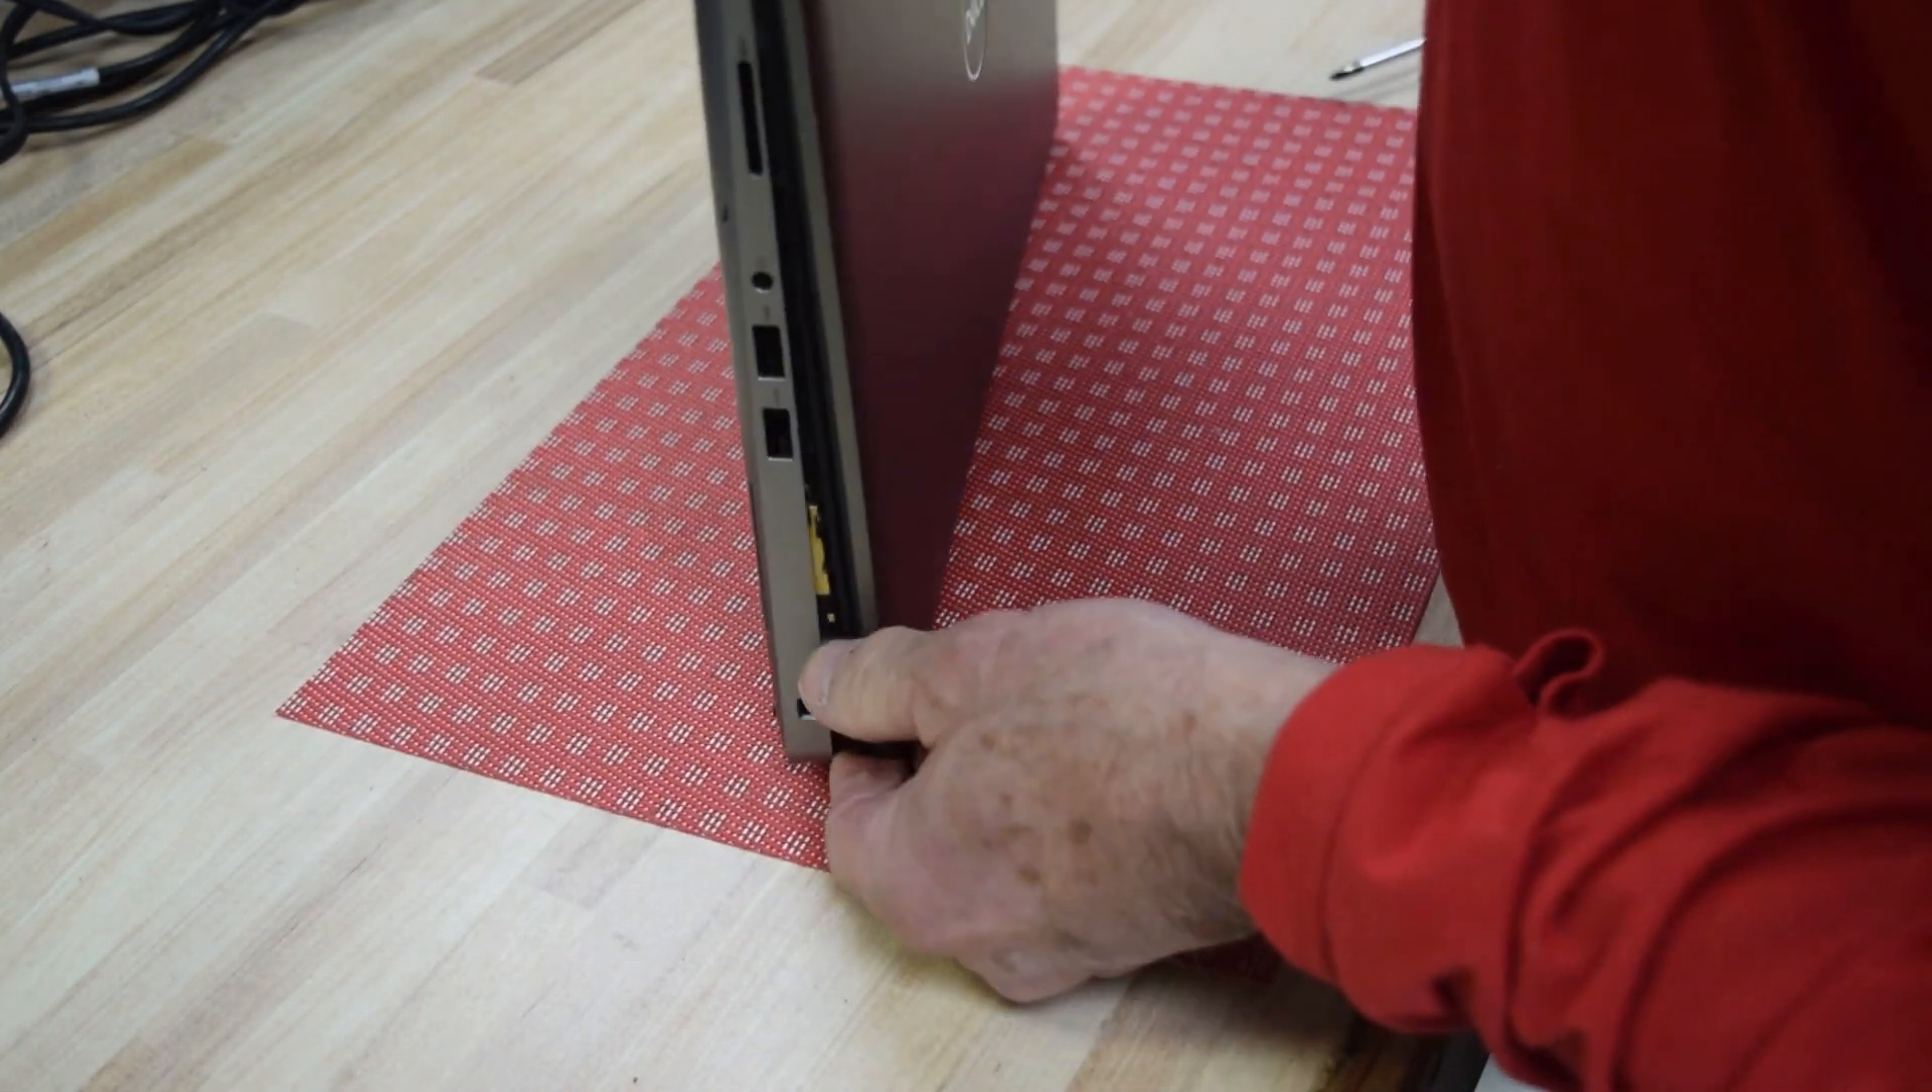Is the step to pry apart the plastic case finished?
No.